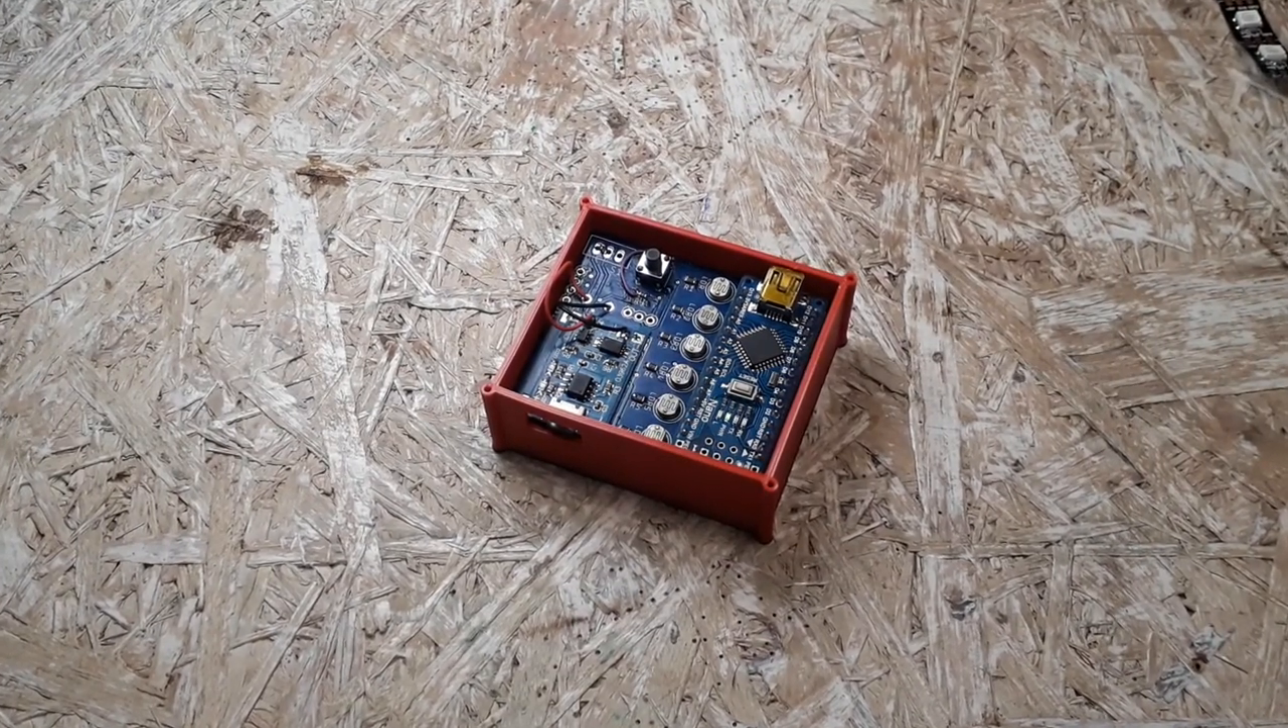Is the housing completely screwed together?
No.